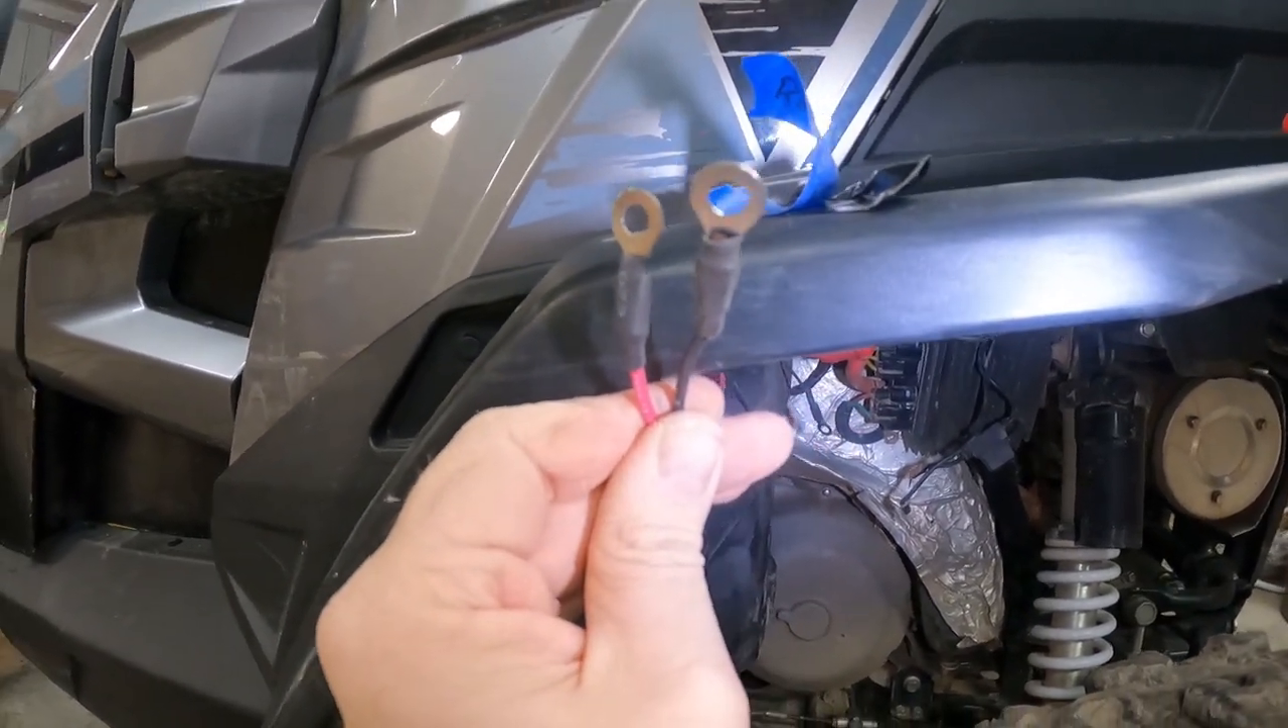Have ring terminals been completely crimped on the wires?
Yes.